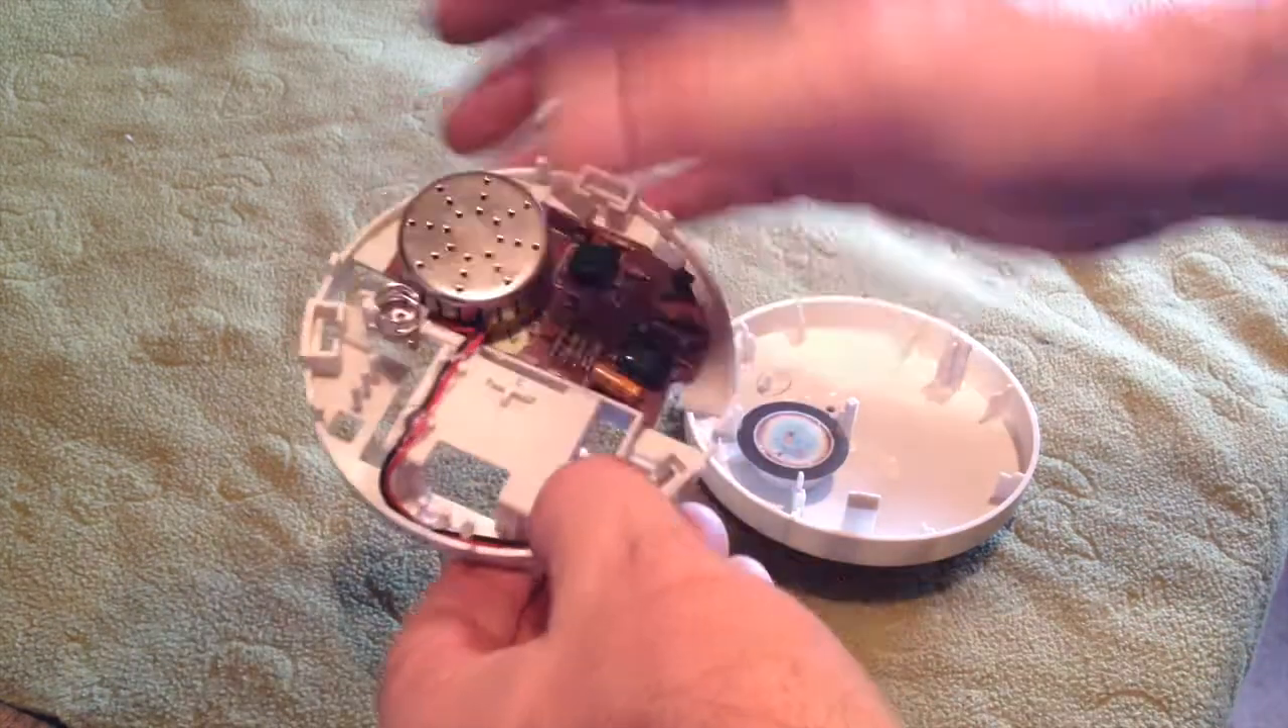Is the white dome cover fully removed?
Yes.